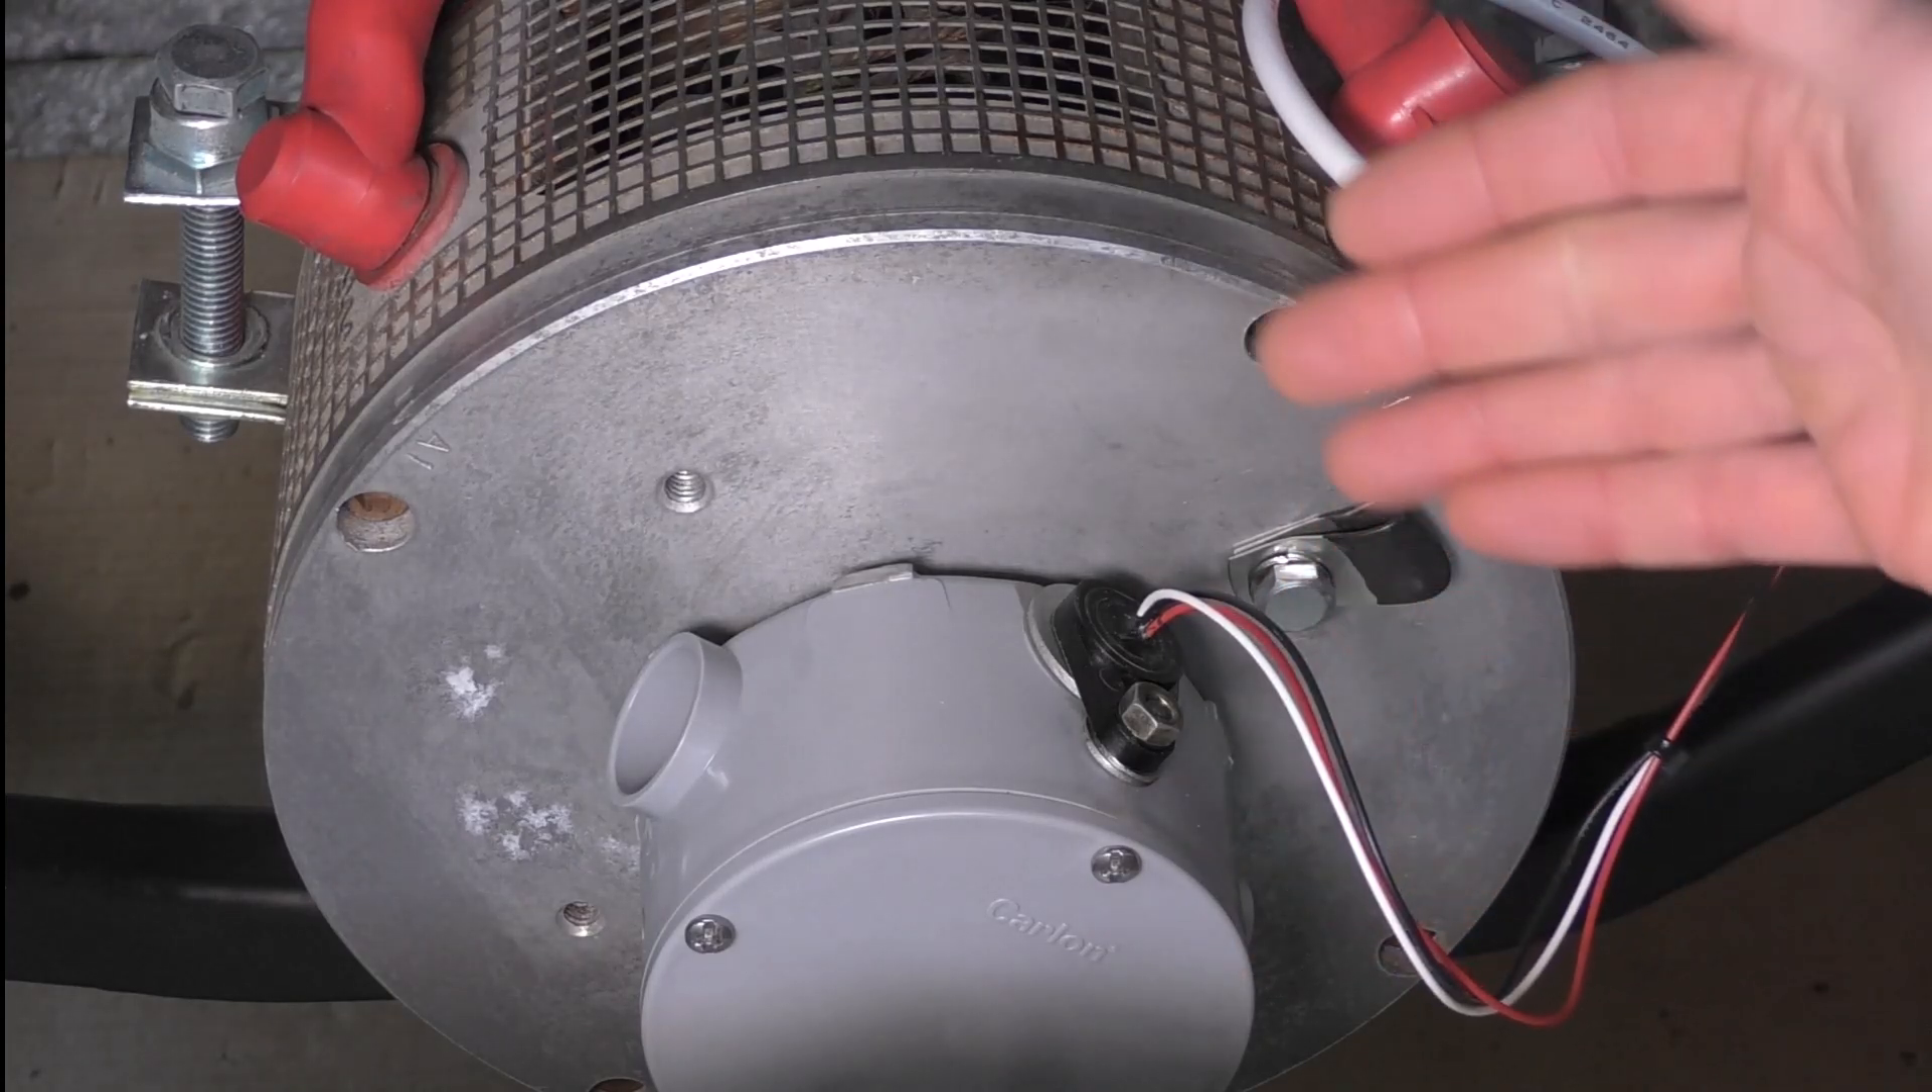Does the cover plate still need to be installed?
No.